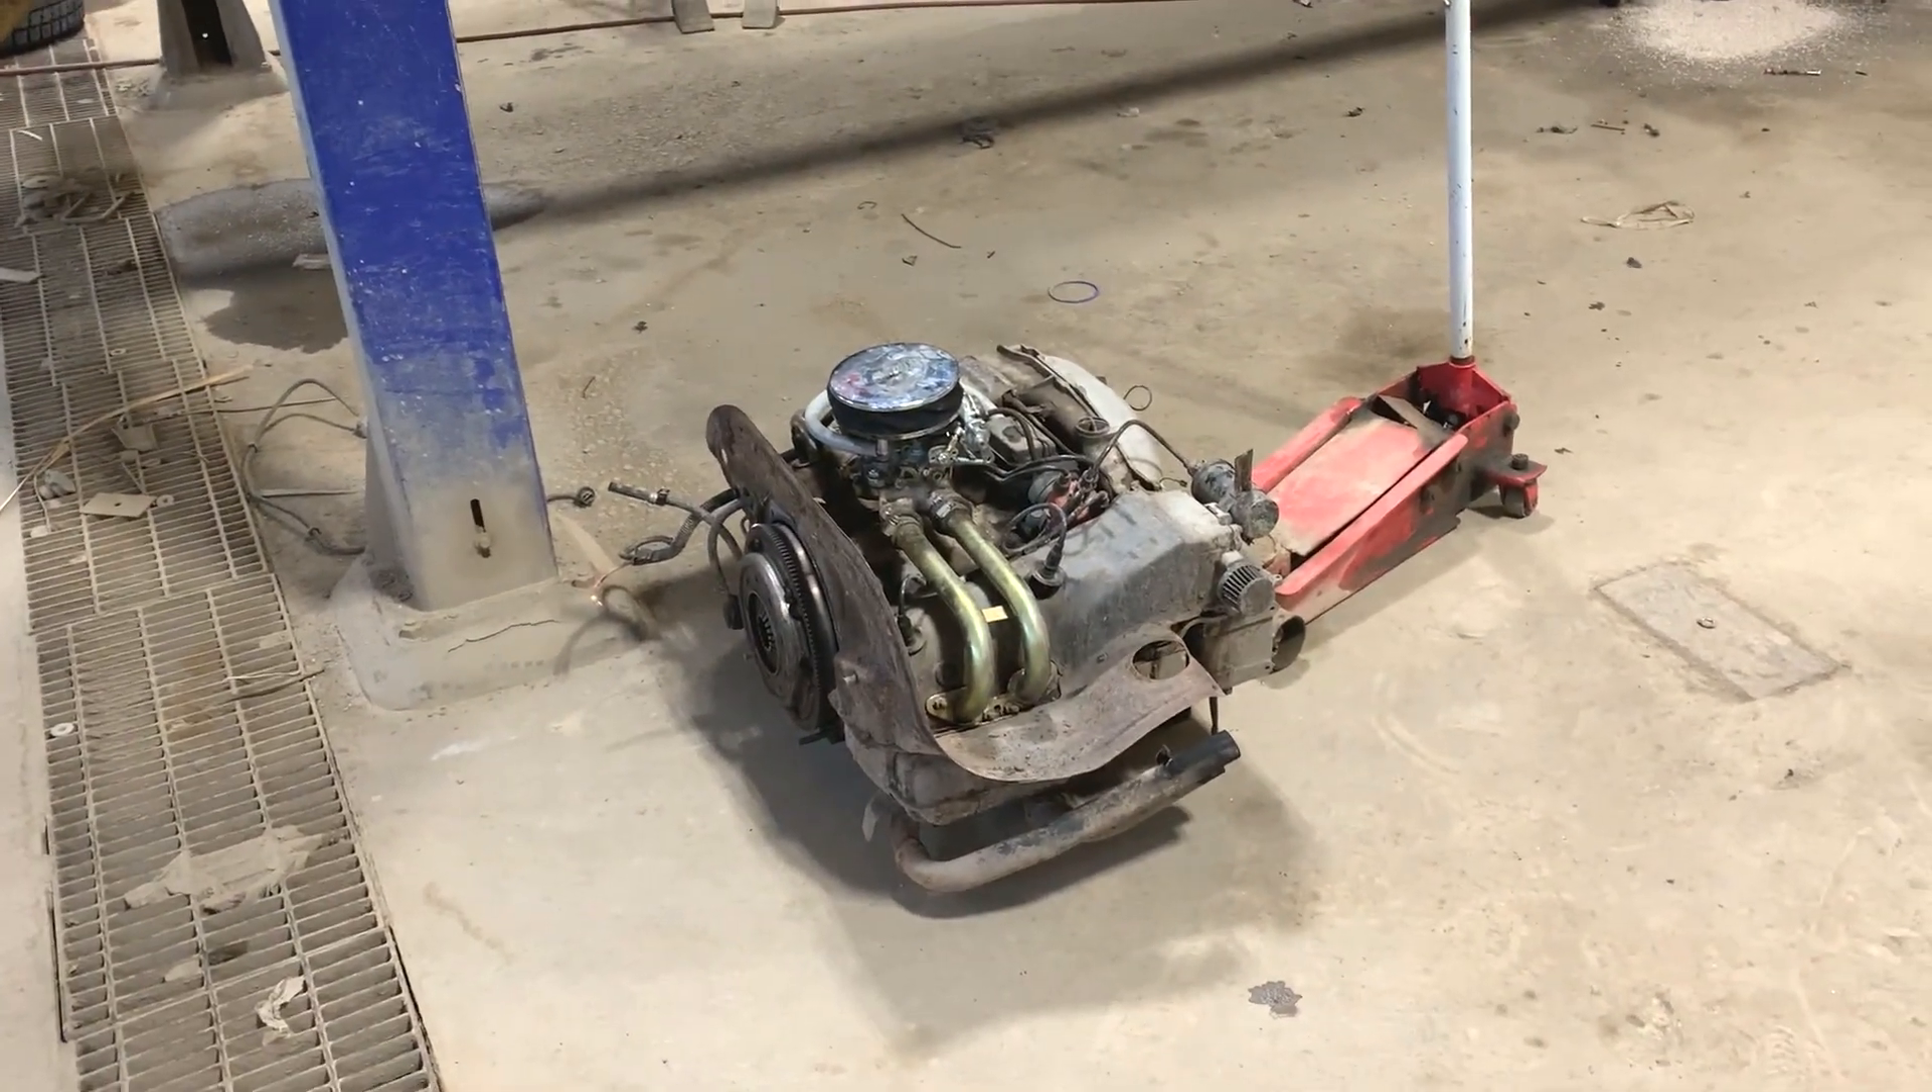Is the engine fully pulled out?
Yes.